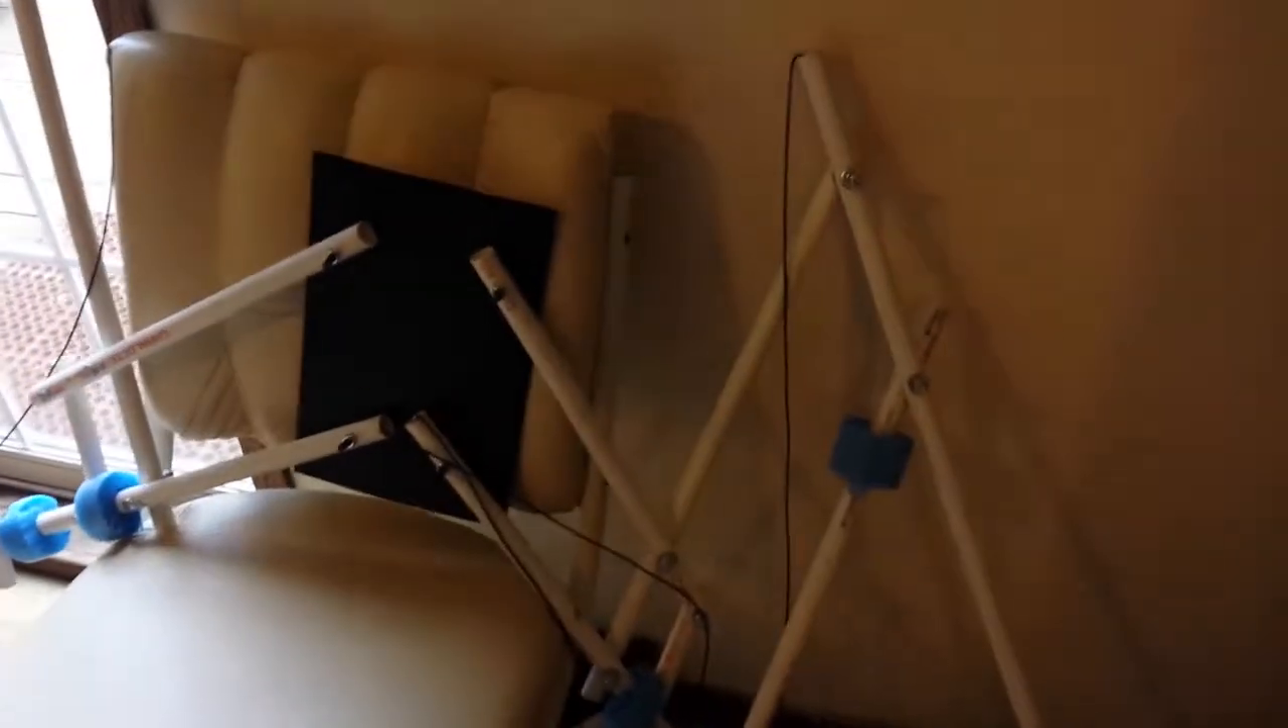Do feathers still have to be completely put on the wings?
Yes.